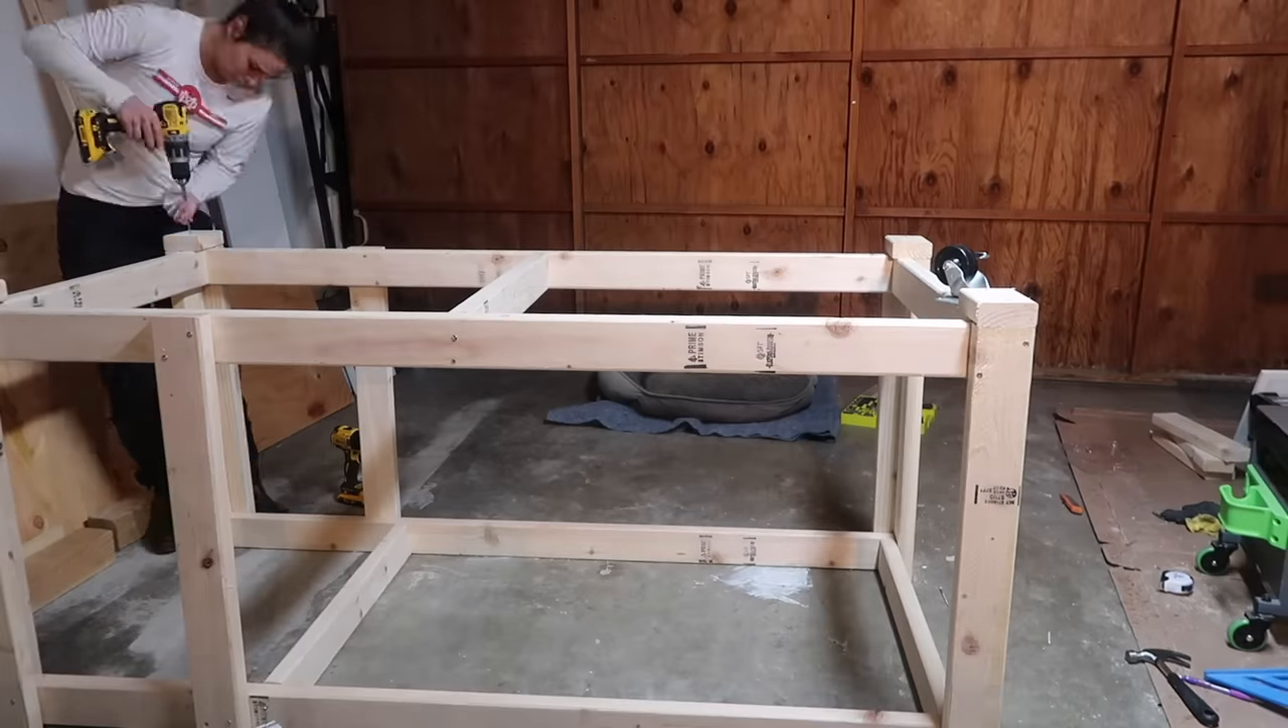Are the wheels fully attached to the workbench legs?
No.